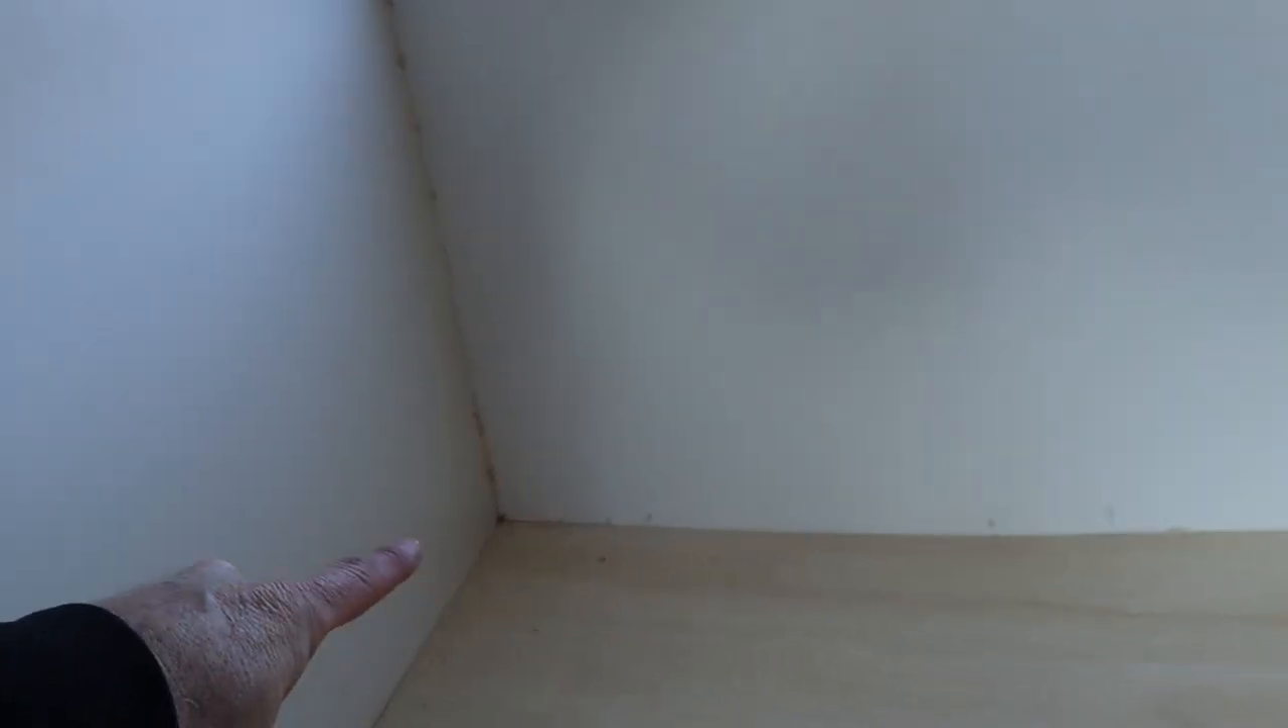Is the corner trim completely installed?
No.